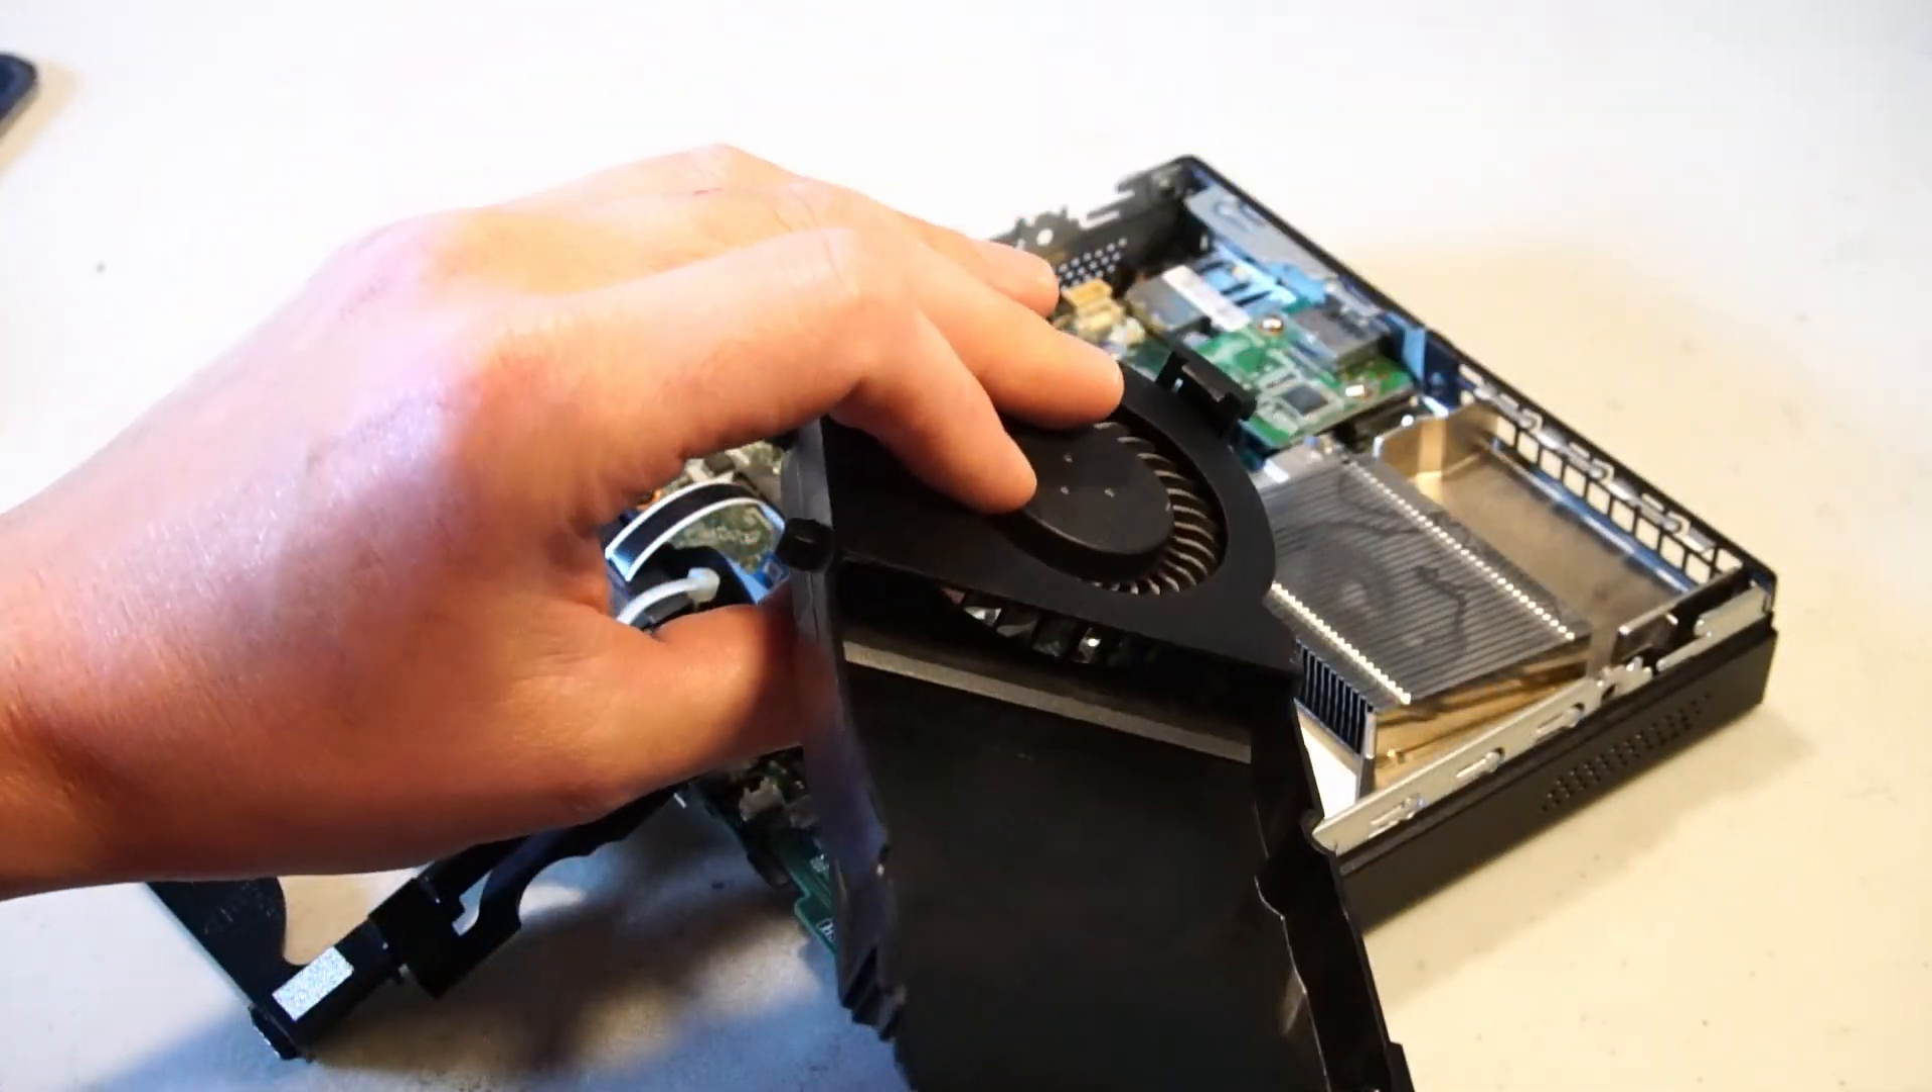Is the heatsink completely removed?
No.